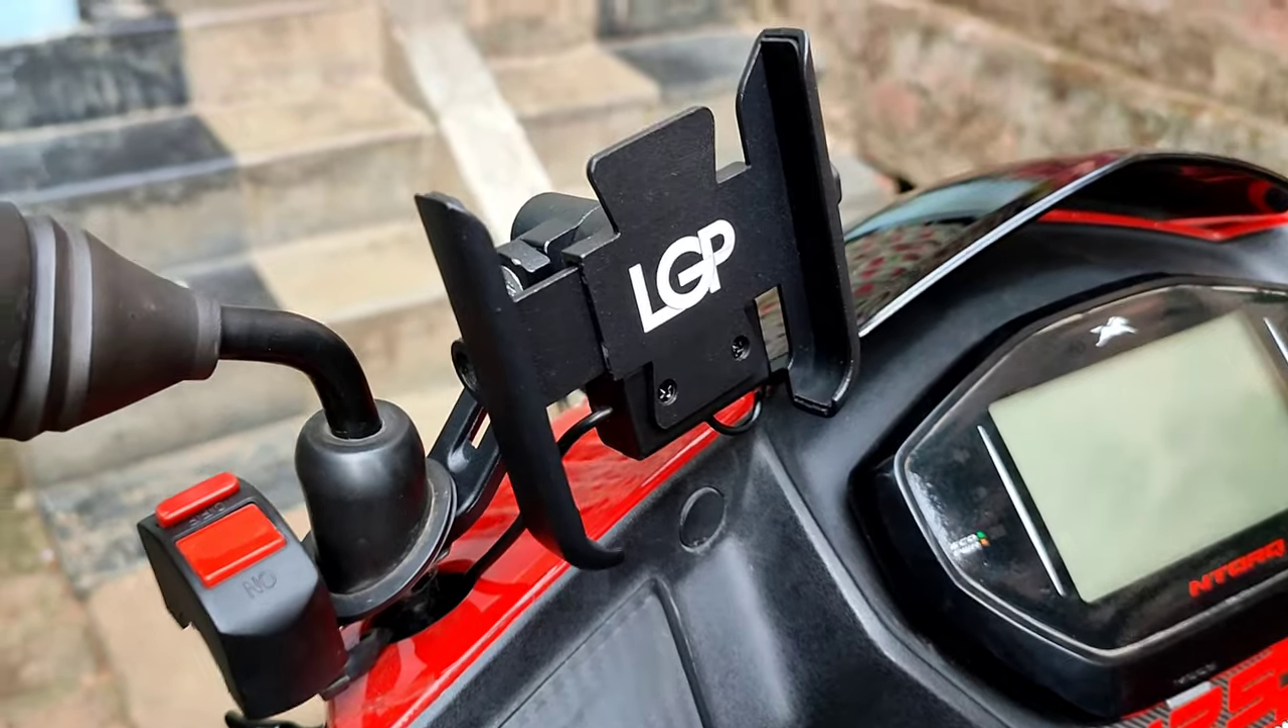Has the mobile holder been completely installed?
Yes.